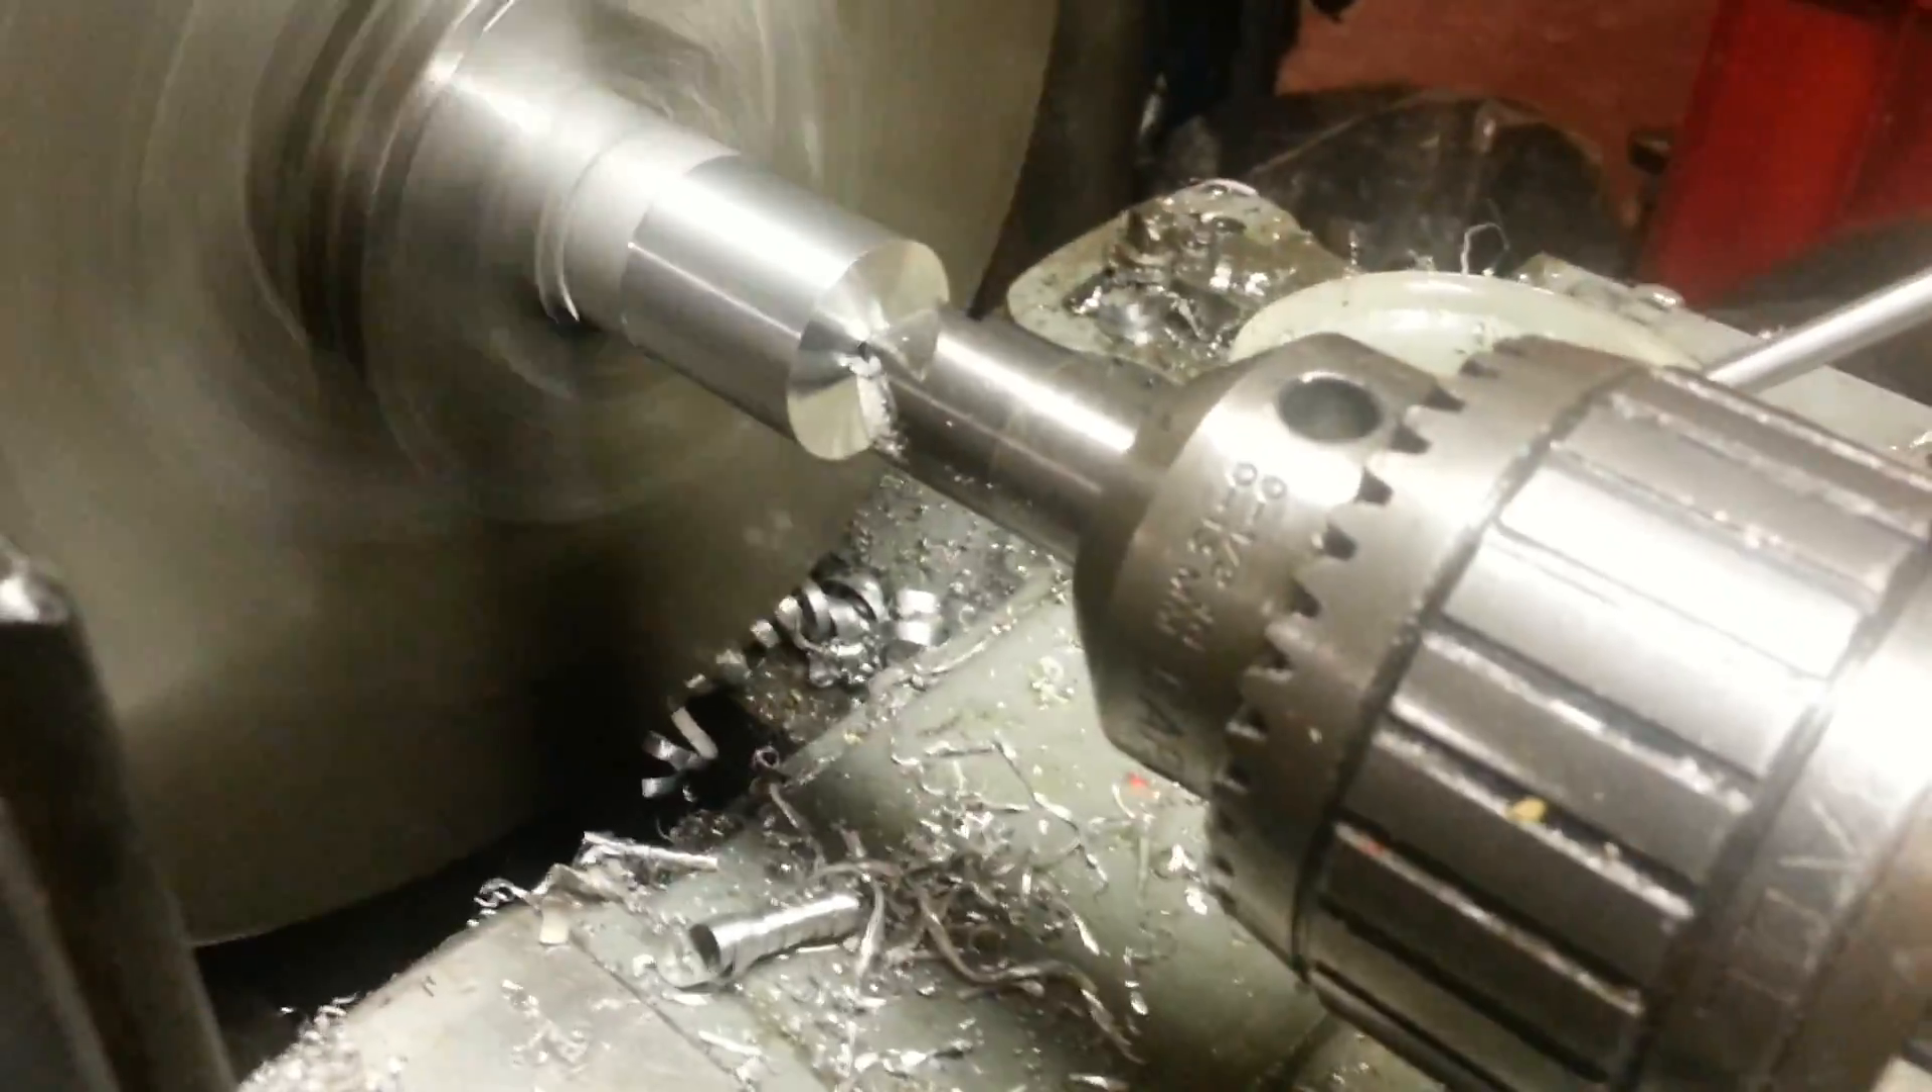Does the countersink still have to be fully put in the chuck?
No.